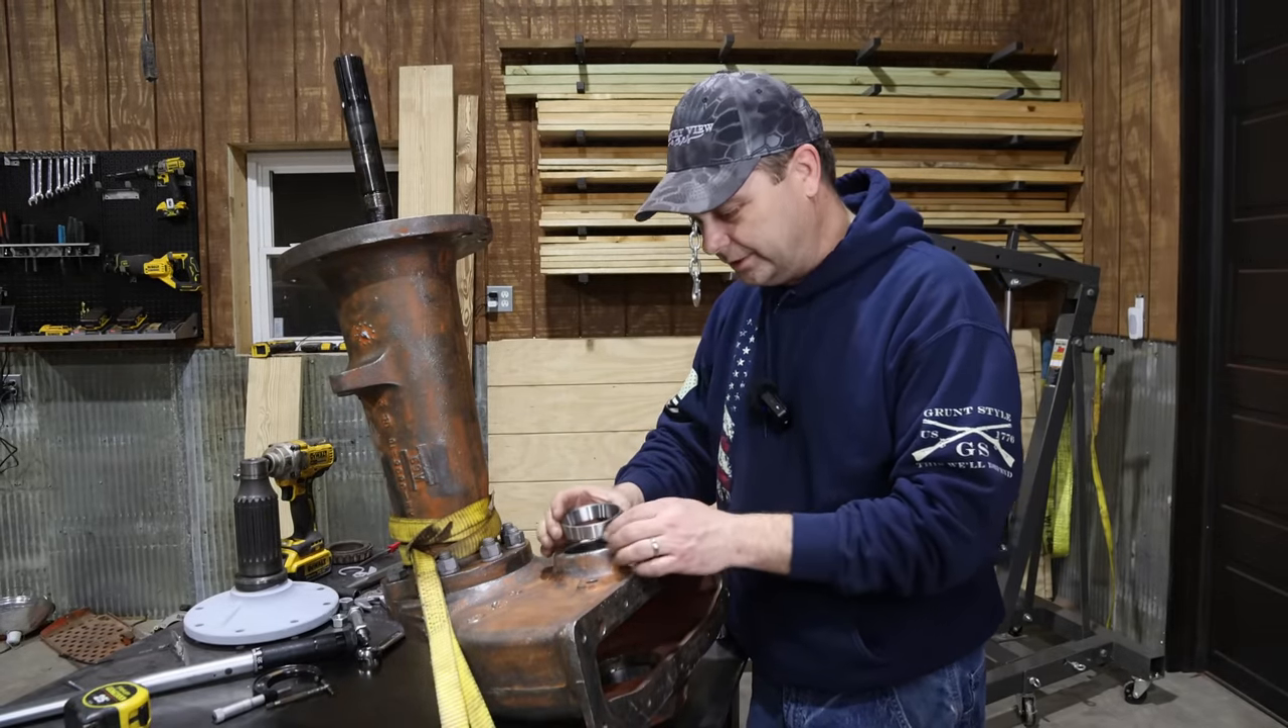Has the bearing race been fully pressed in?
No.